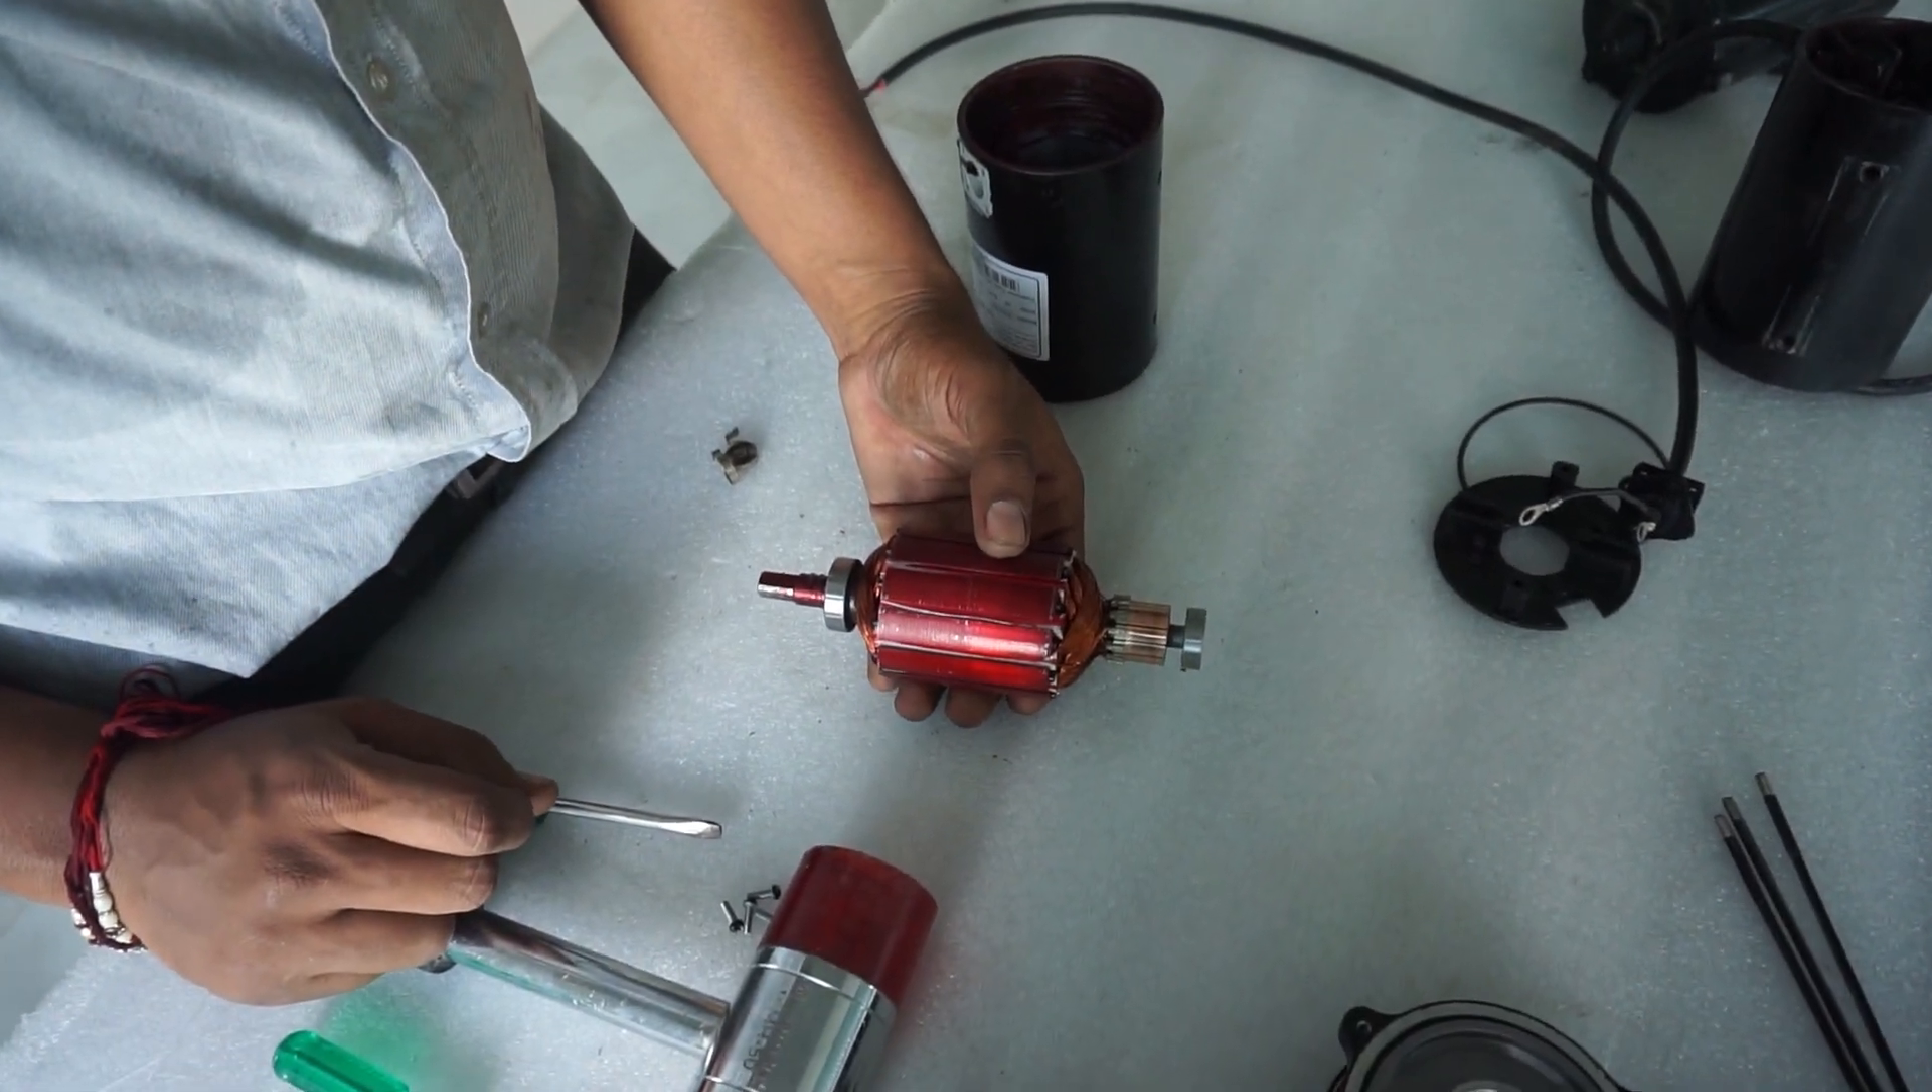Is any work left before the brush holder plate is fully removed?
No.